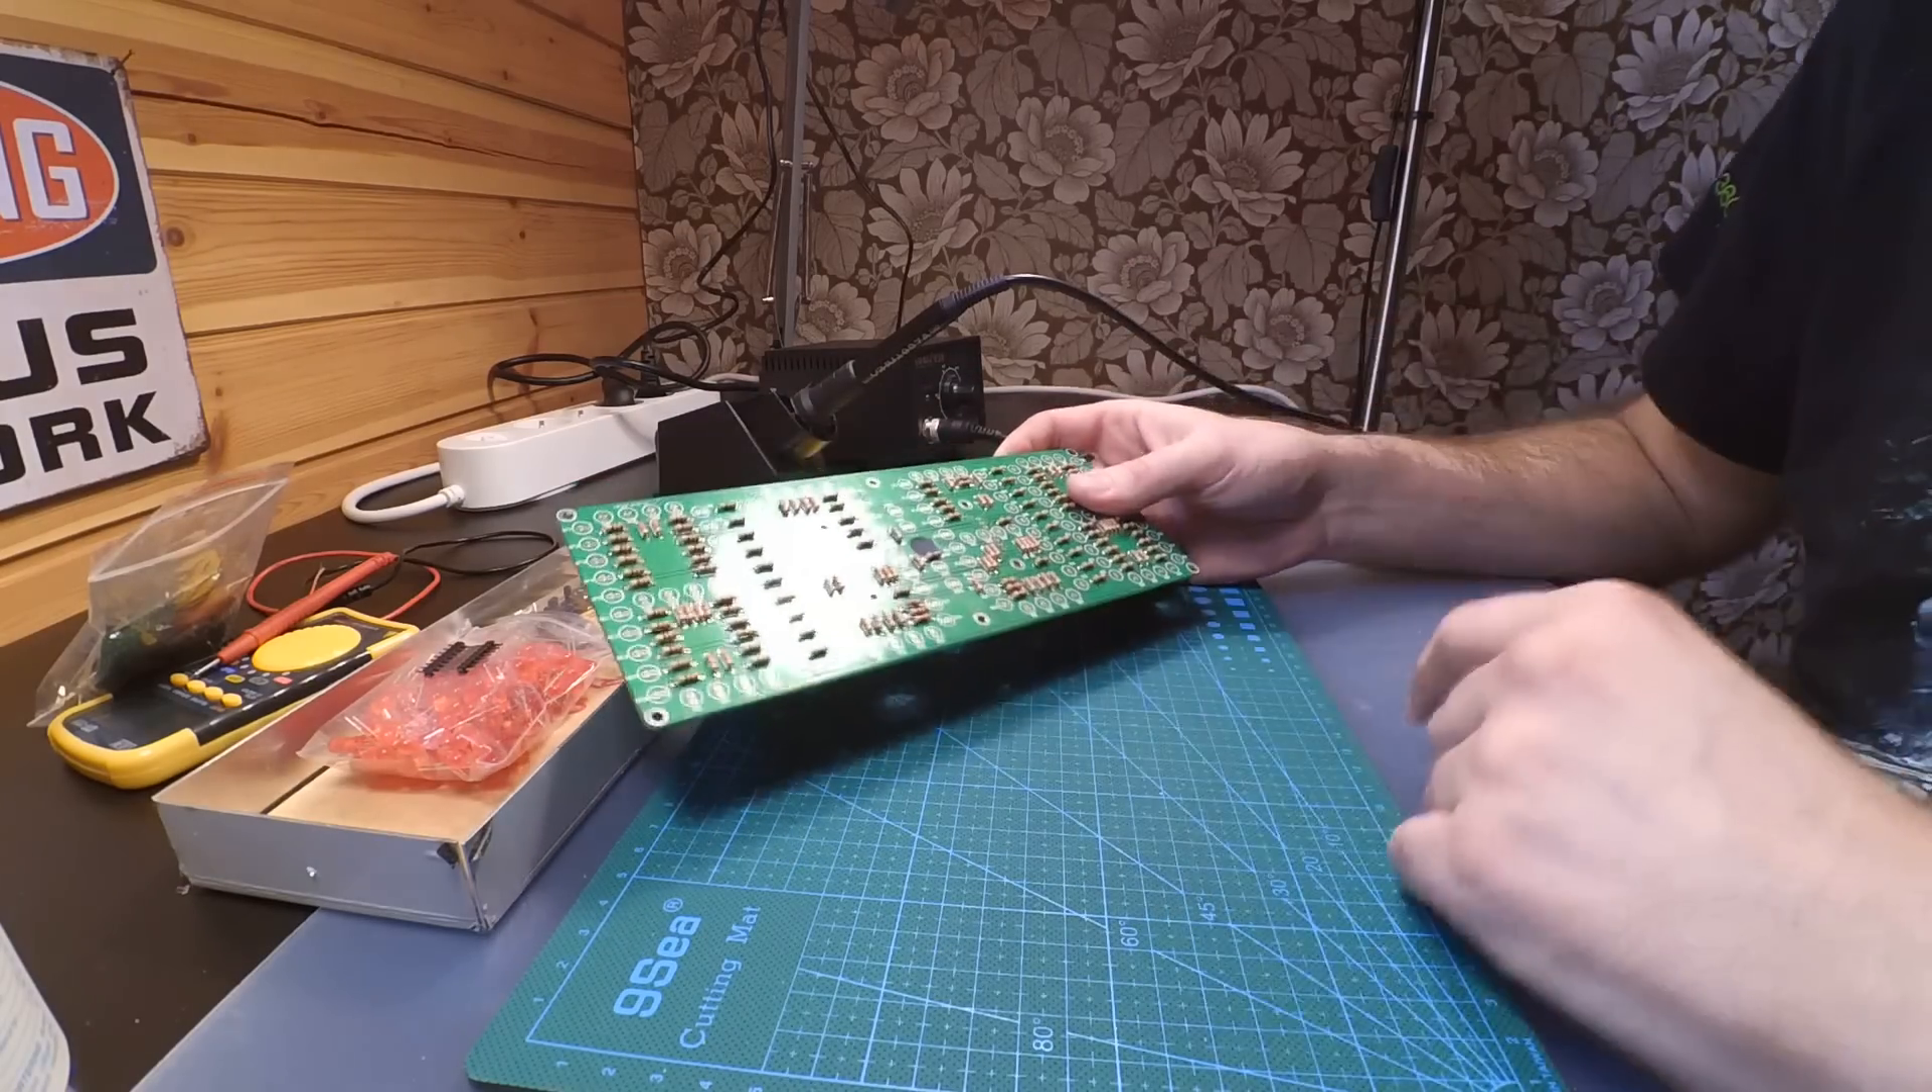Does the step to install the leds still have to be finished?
Yes.